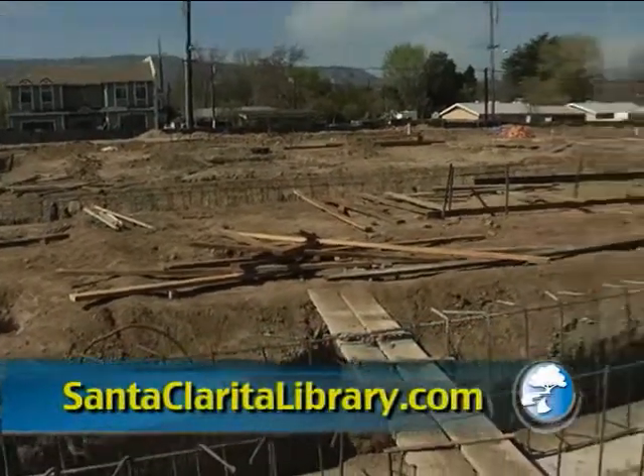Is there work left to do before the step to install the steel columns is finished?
Yes.